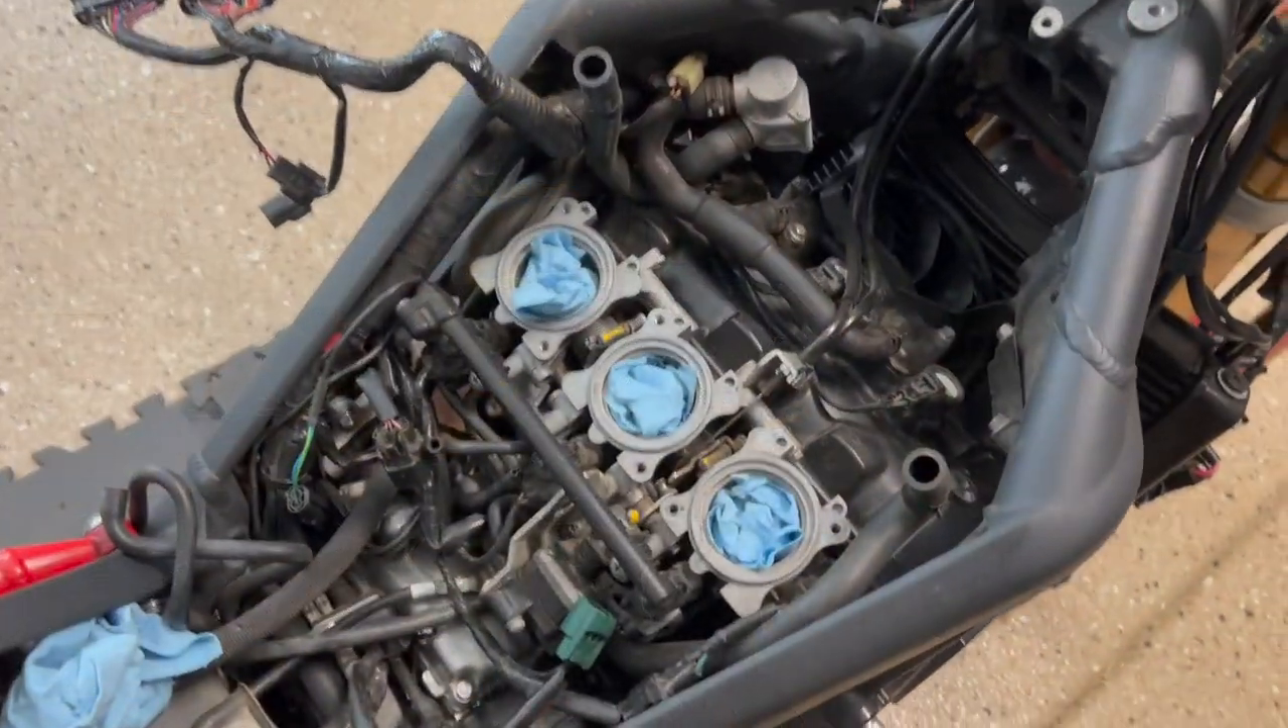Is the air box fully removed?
Yes.